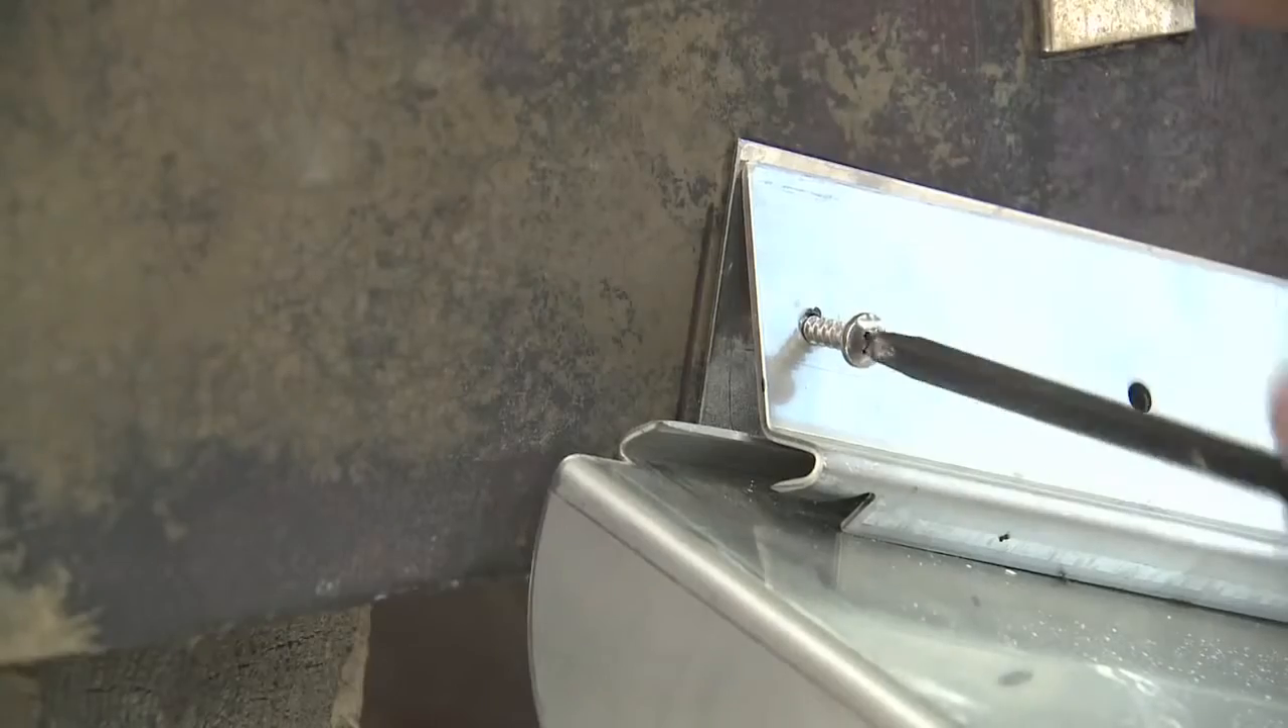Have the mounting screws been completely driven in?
No.